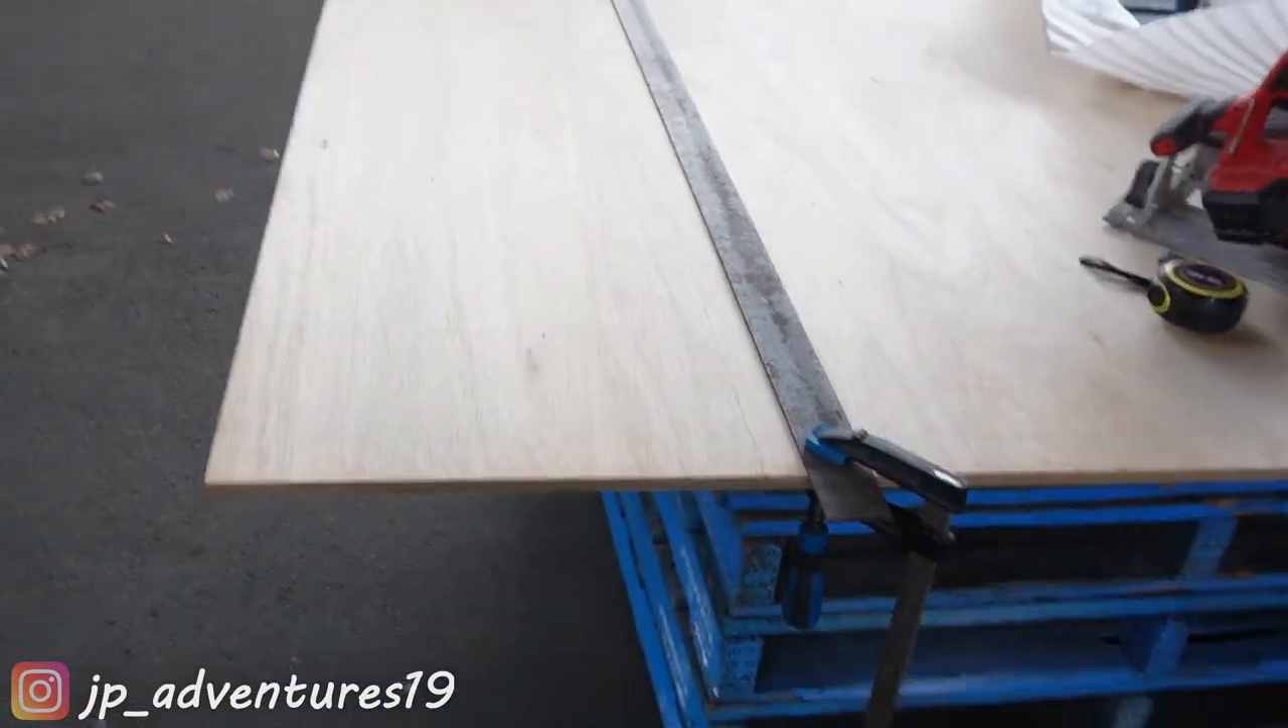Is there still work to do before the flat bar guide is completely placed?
No.